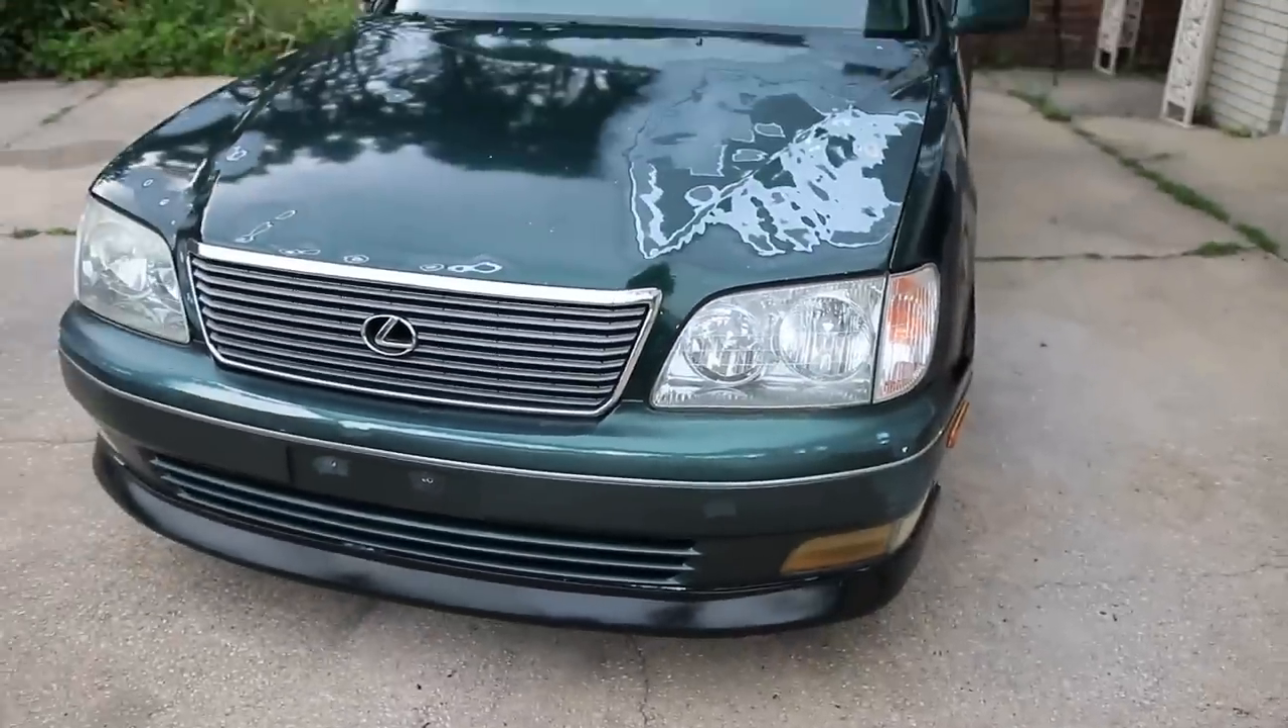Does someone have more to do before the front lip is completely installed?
No.